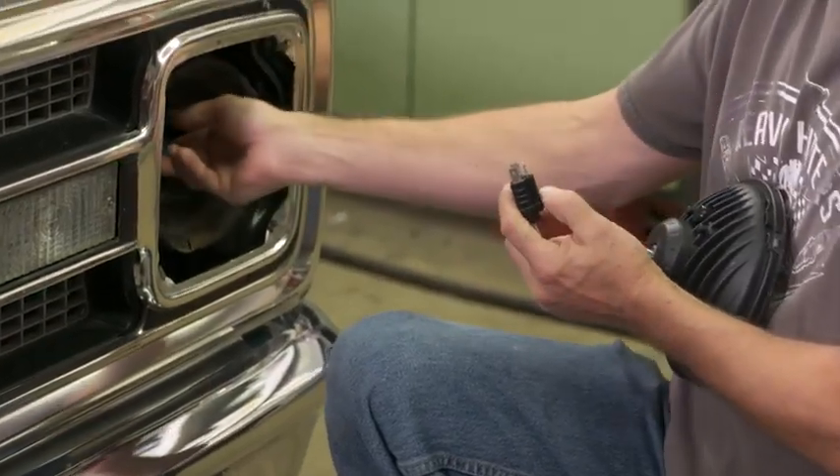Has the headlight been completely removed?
Yes.